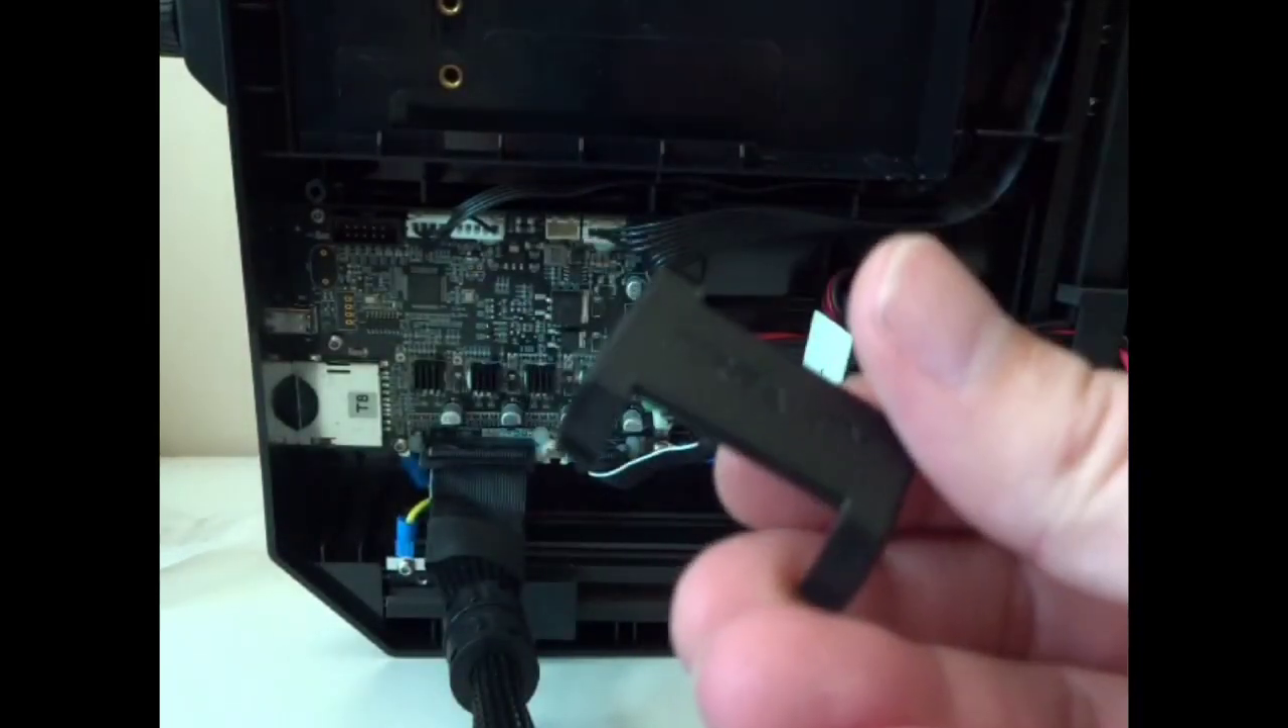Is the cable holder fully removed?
Yes.